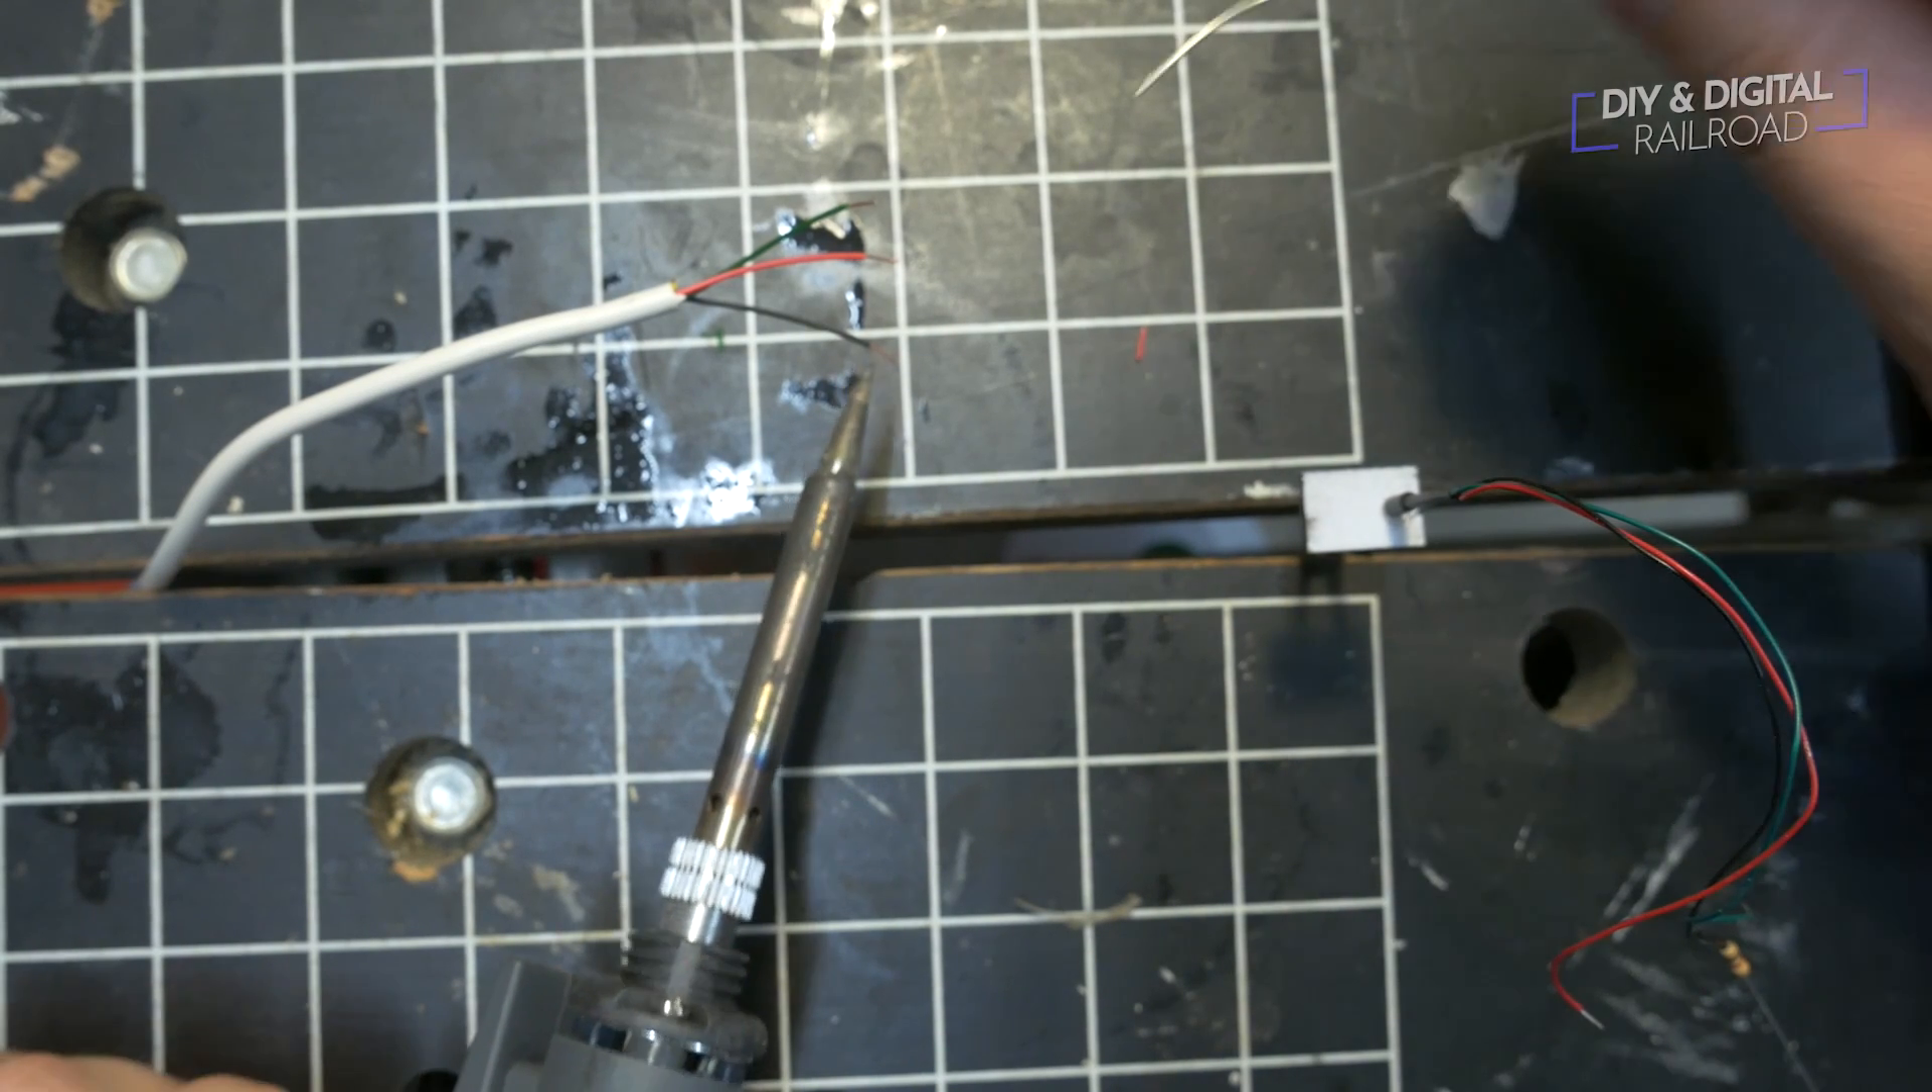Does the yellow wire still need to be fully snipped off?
No.